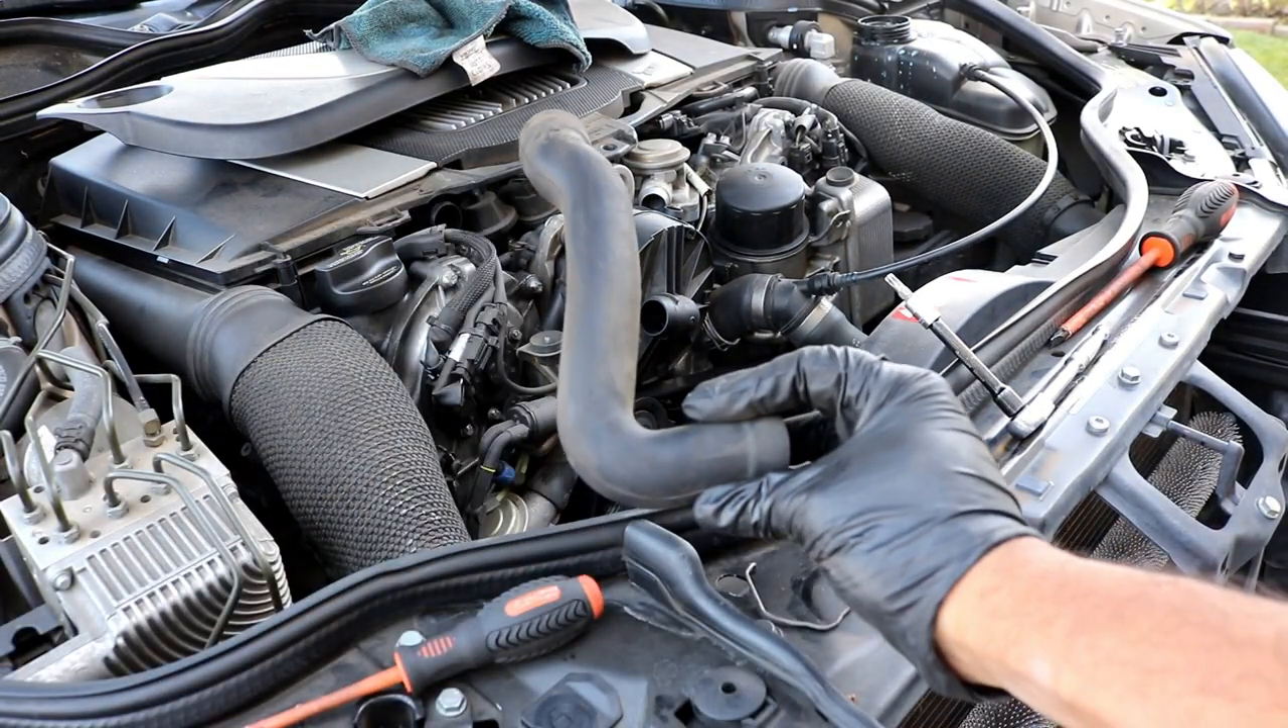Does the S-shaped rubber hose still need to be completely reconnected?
Yes.